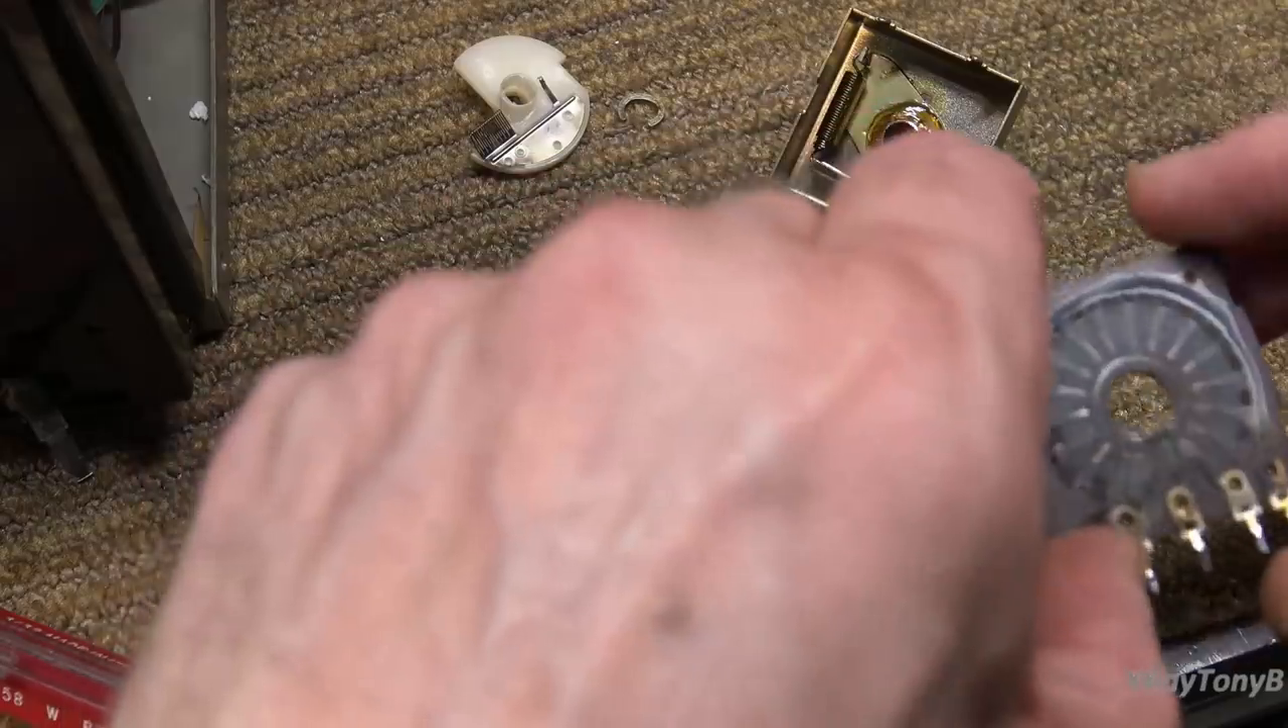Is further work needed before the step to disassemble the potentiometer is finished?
No.